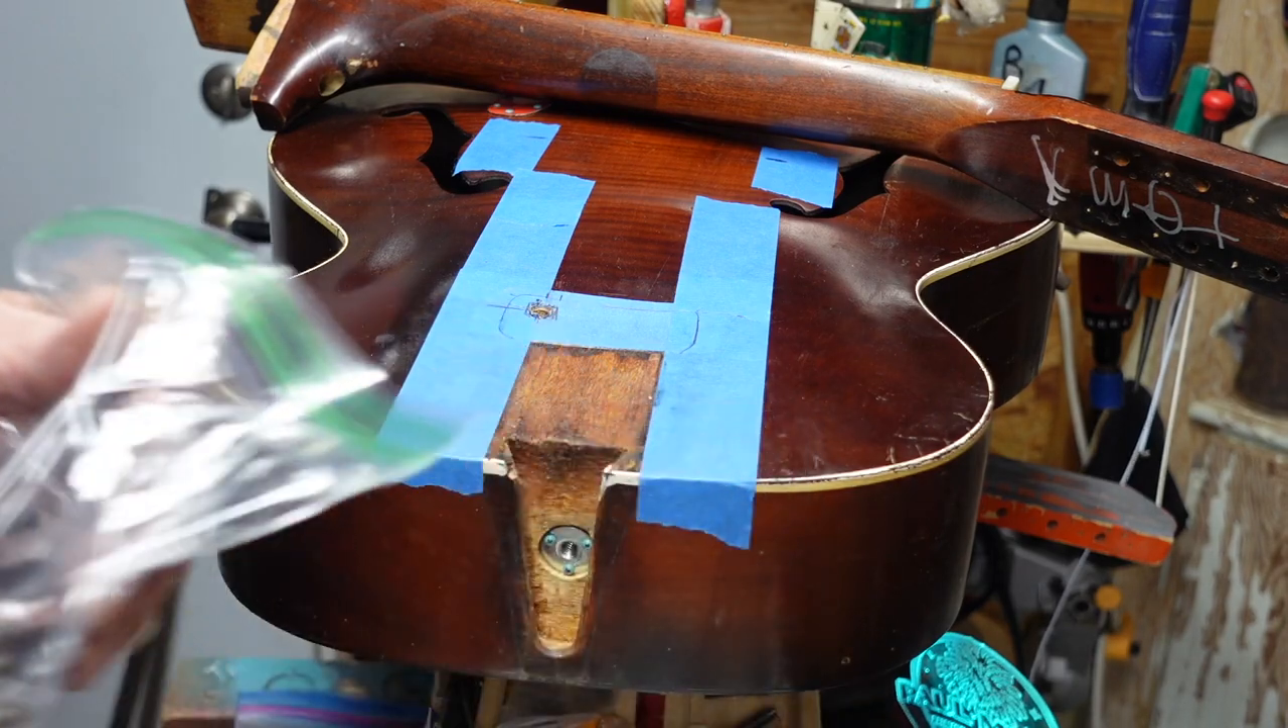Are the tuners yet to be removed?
No.